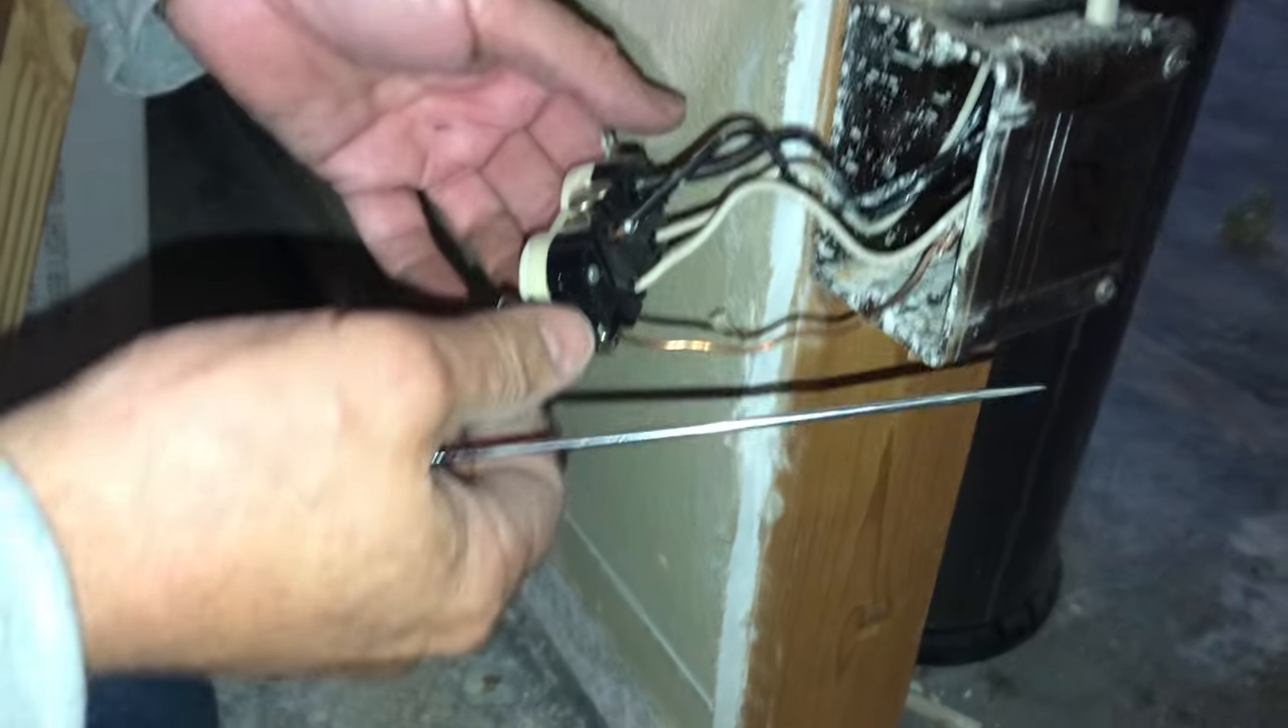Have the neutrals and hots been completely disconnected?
No.